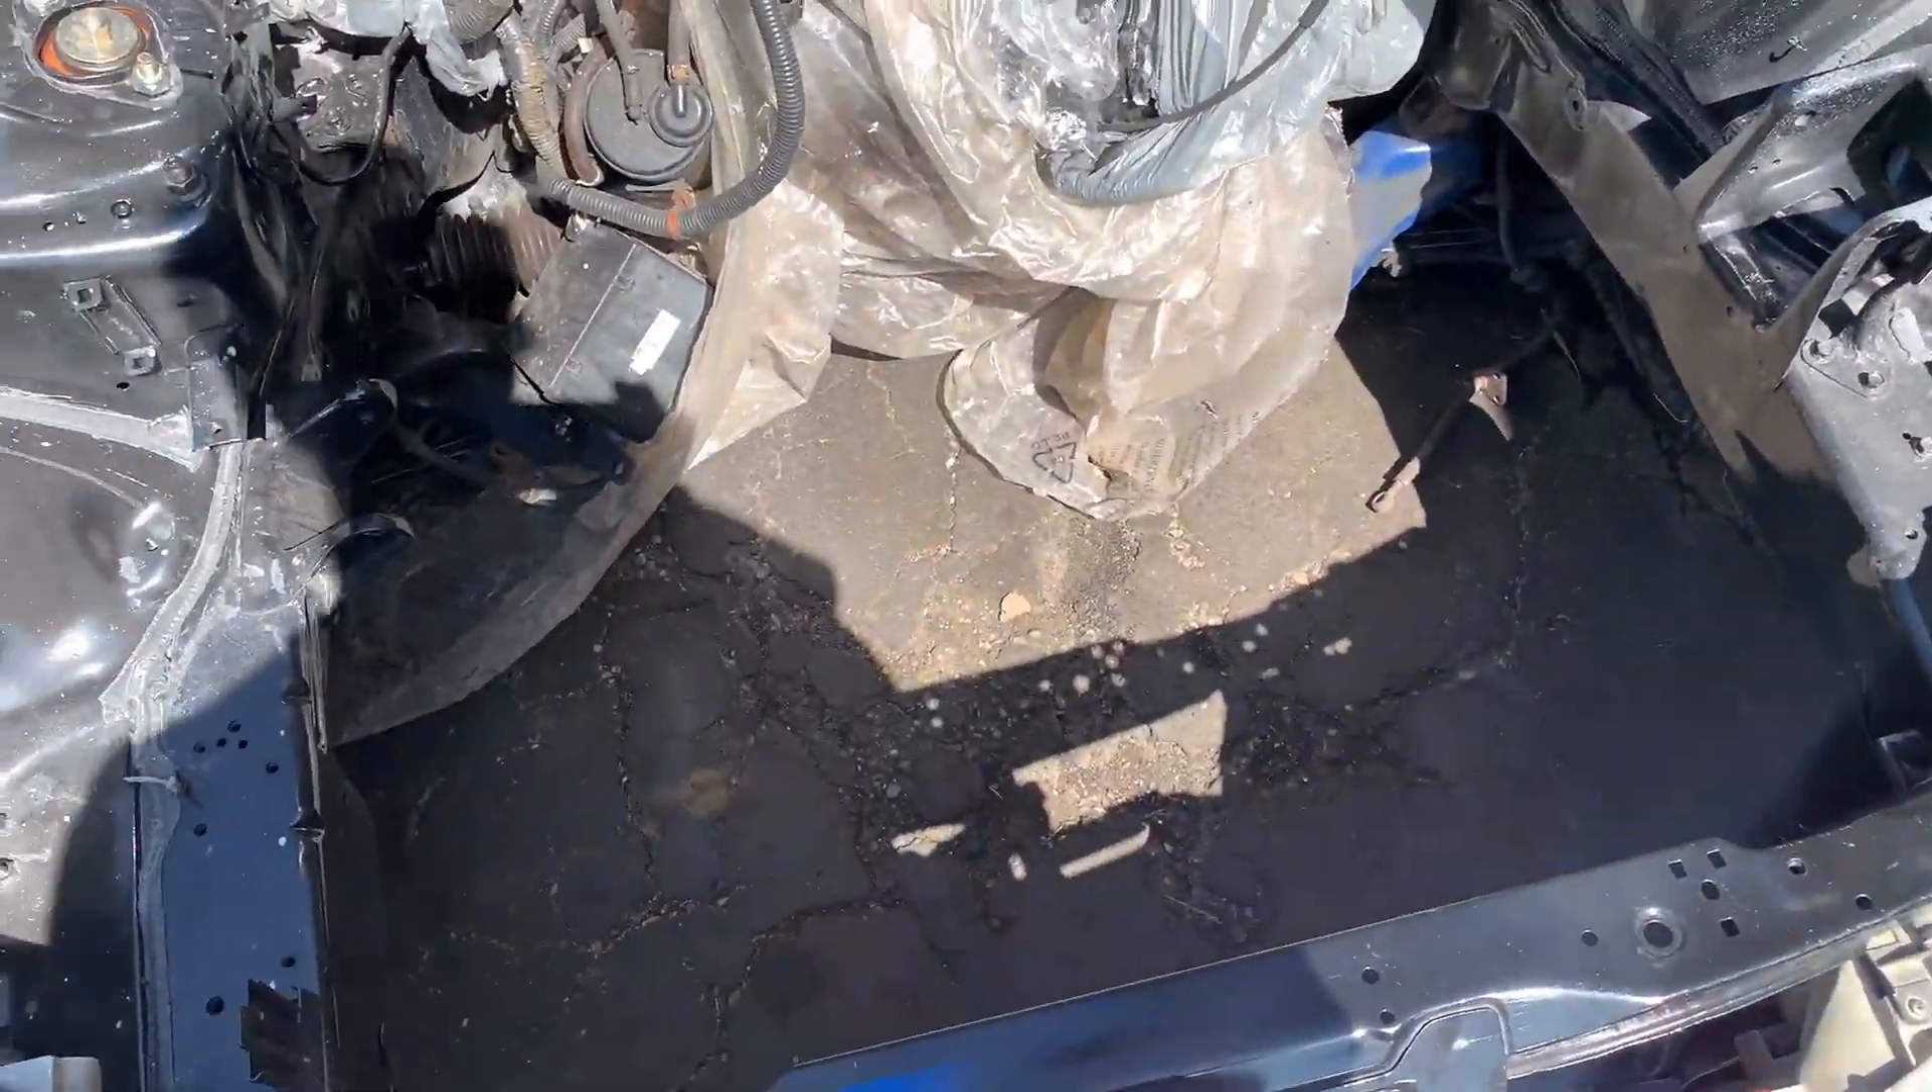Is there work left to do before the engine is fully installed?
Yes.